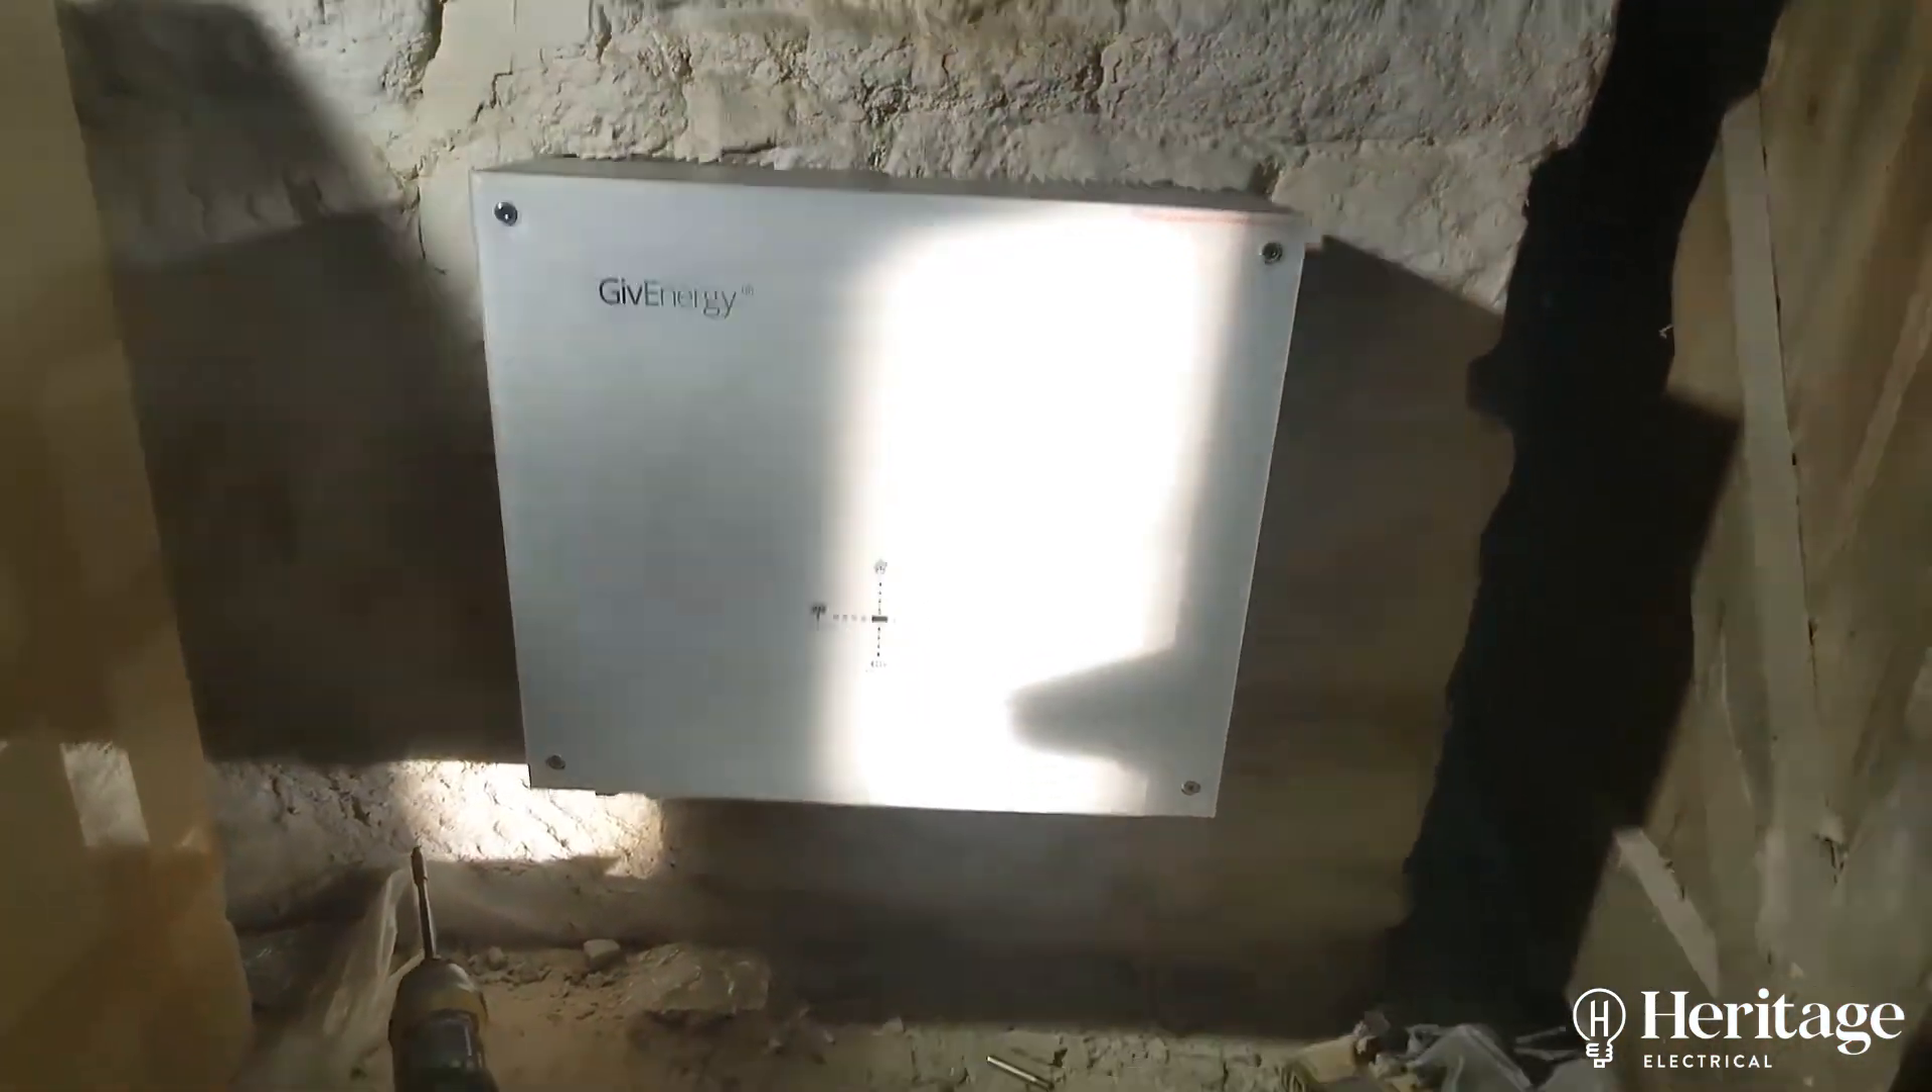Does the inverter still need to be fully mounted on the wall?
No.